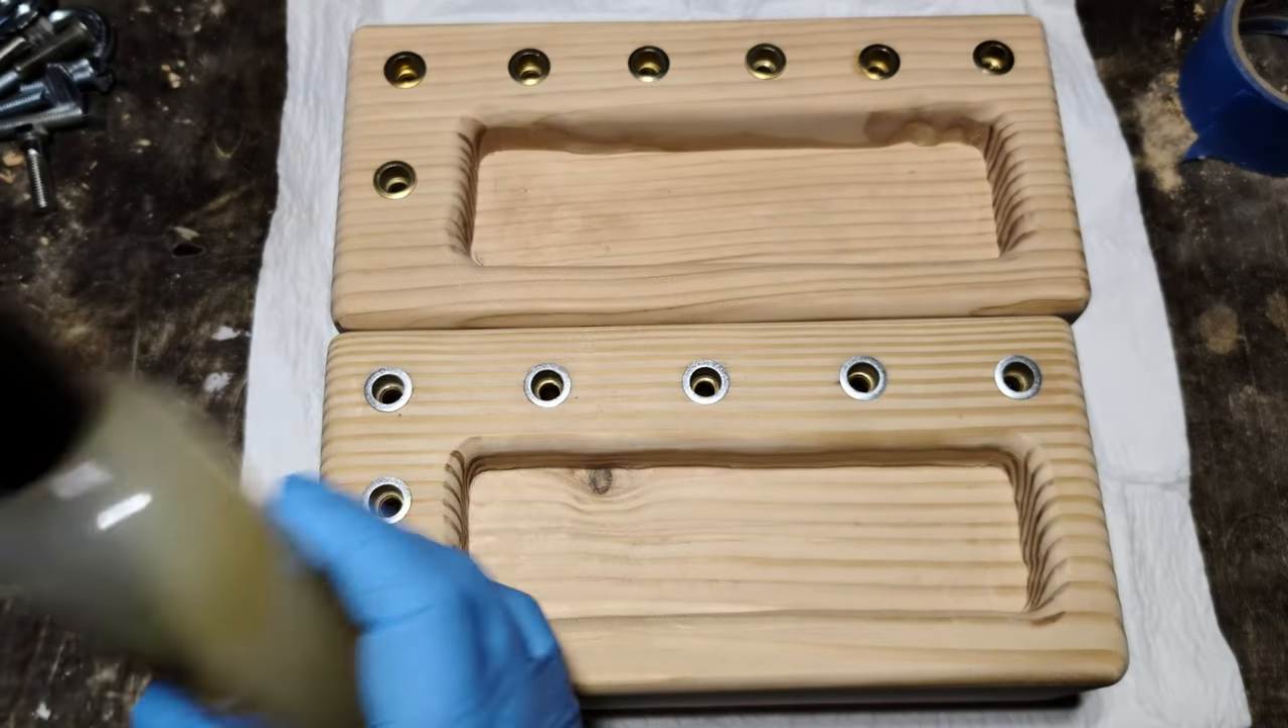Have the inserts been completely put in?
Yes.